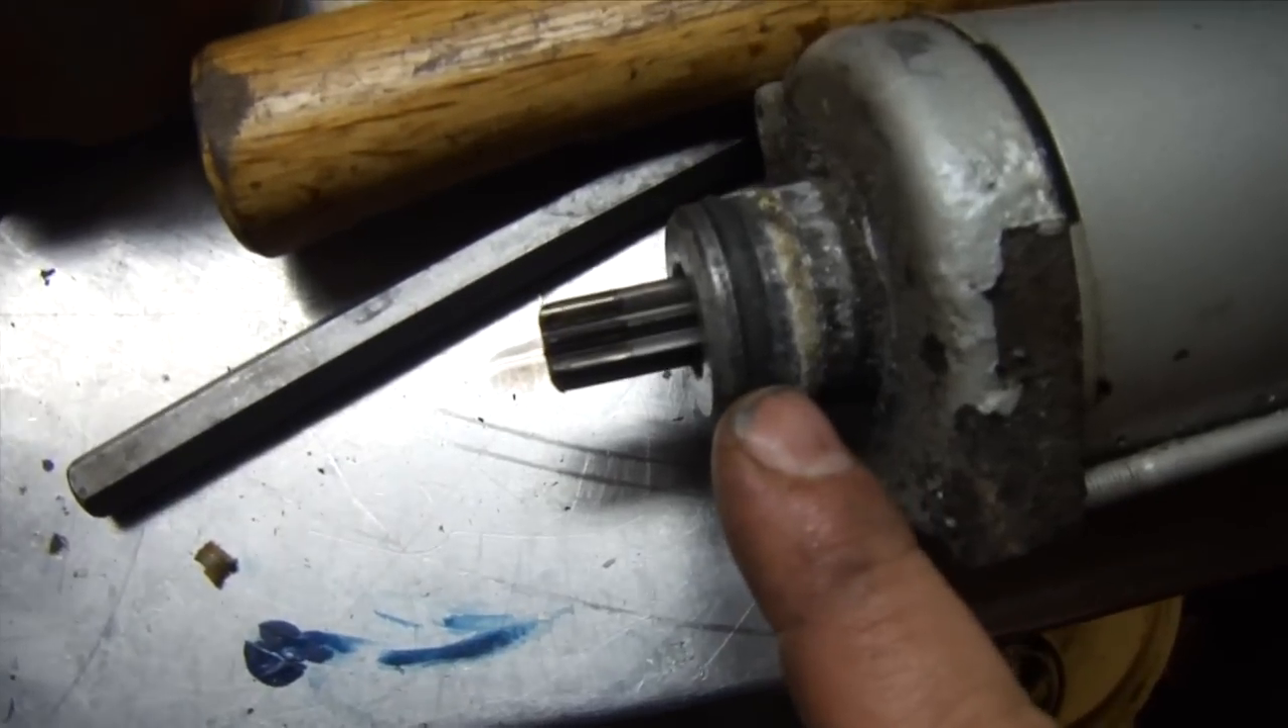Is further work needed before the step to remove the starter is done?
No.